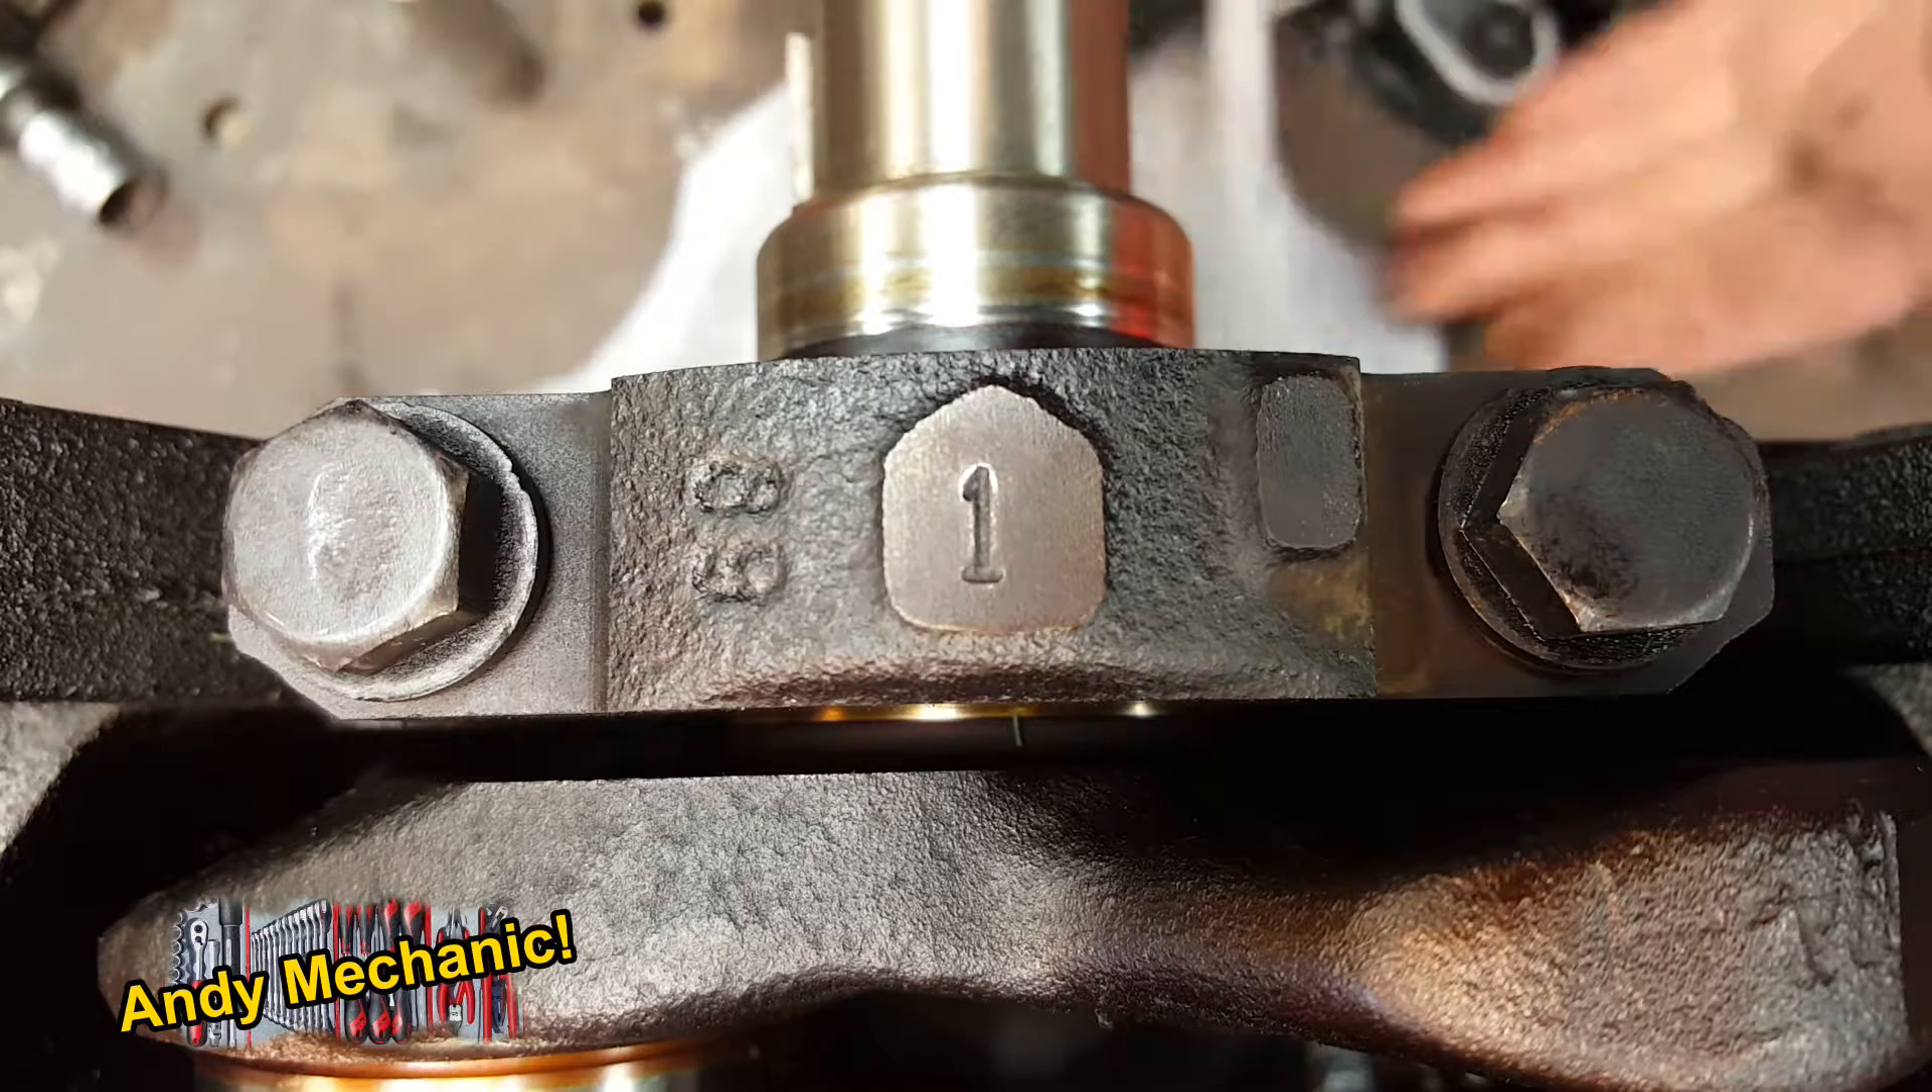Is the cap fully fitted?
Yes.